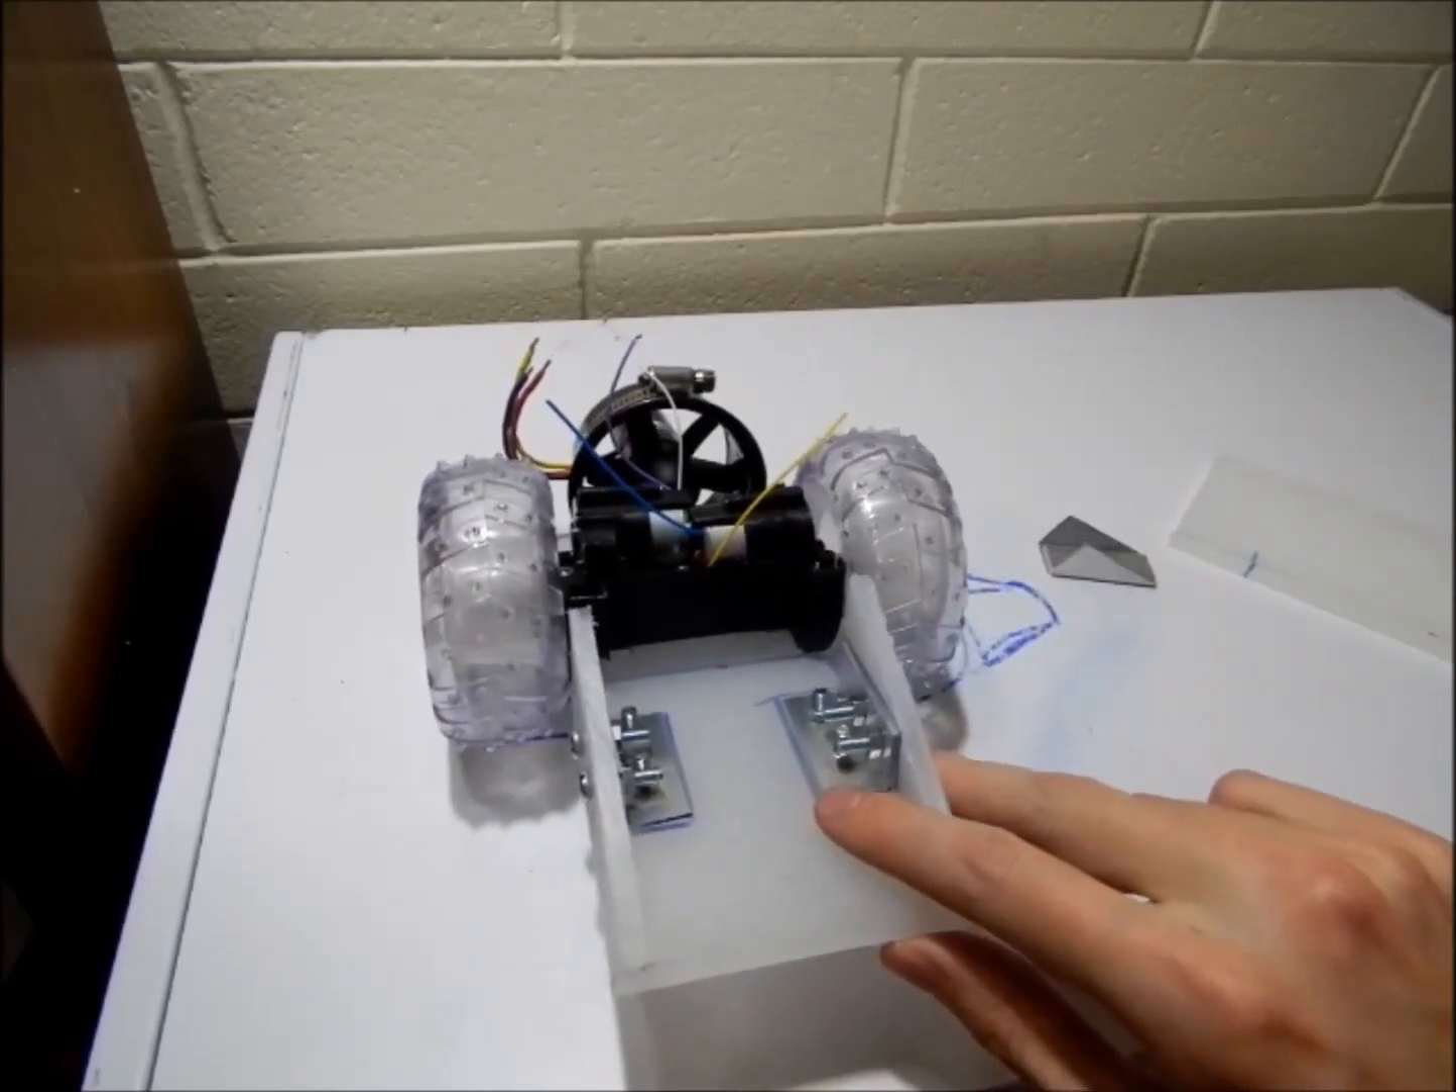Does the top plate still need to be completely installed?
Yes.